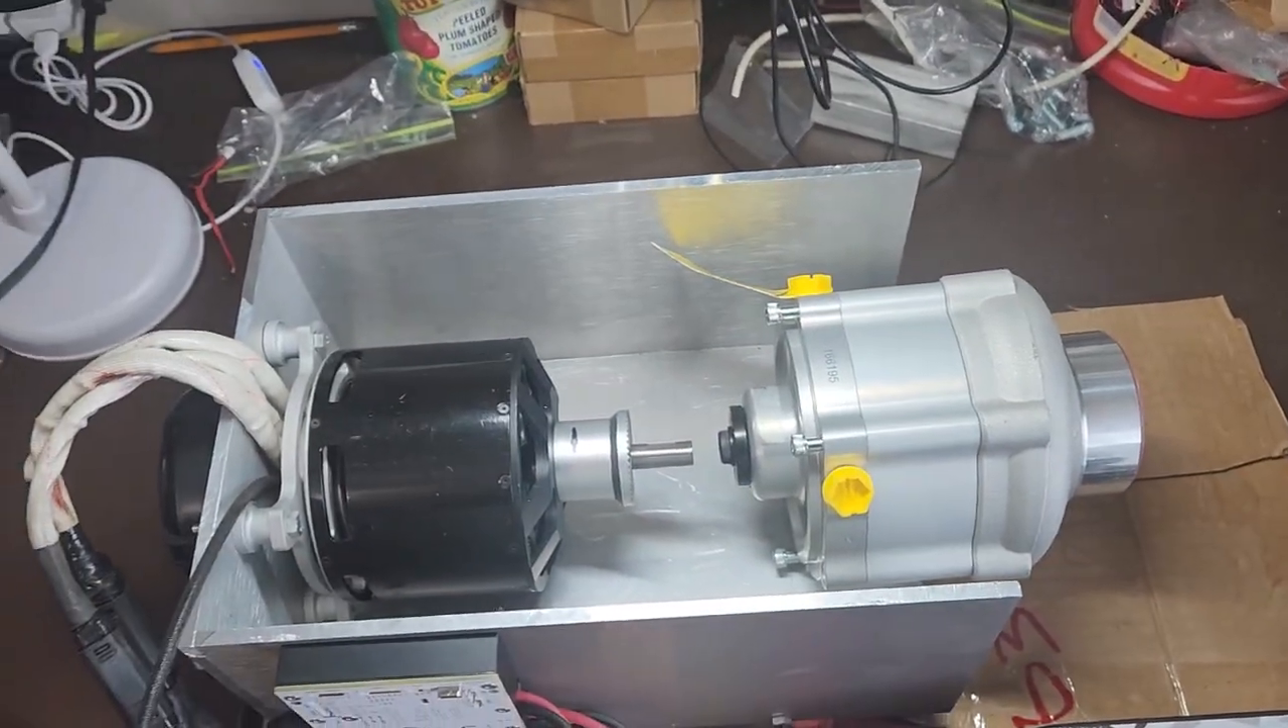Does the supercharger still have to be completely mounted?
Yes.